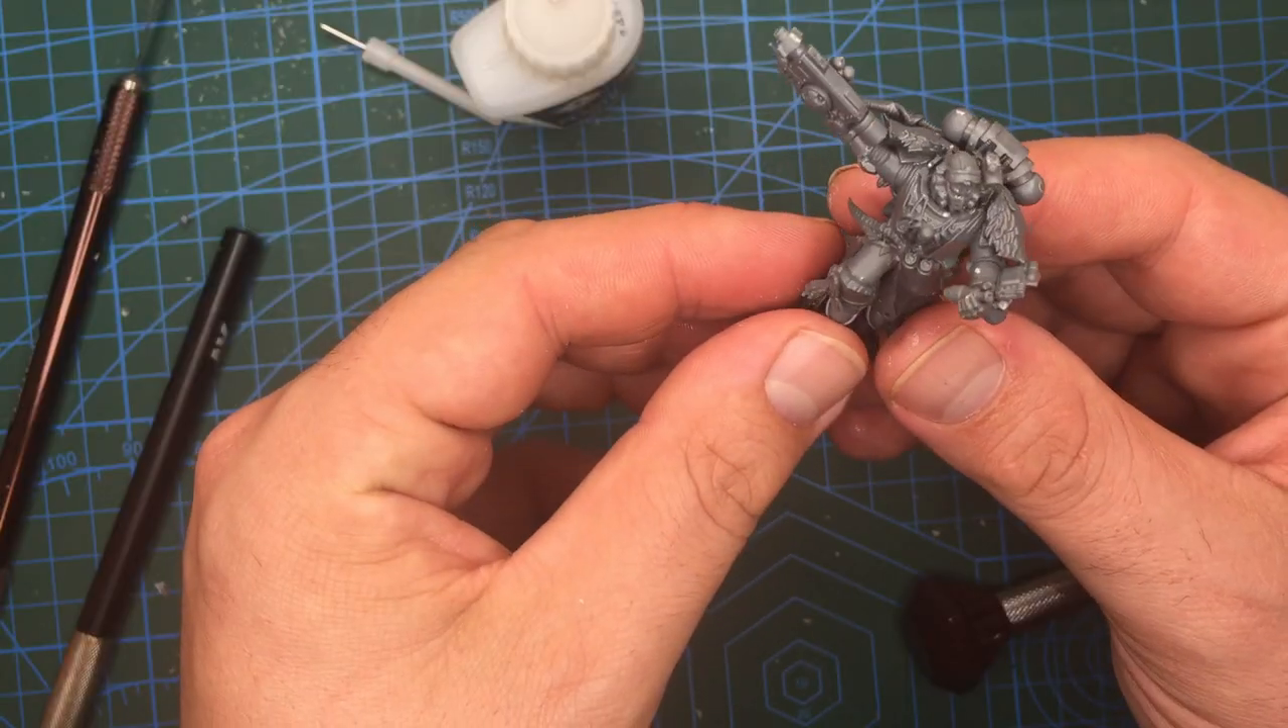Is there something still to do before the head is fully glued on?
No.